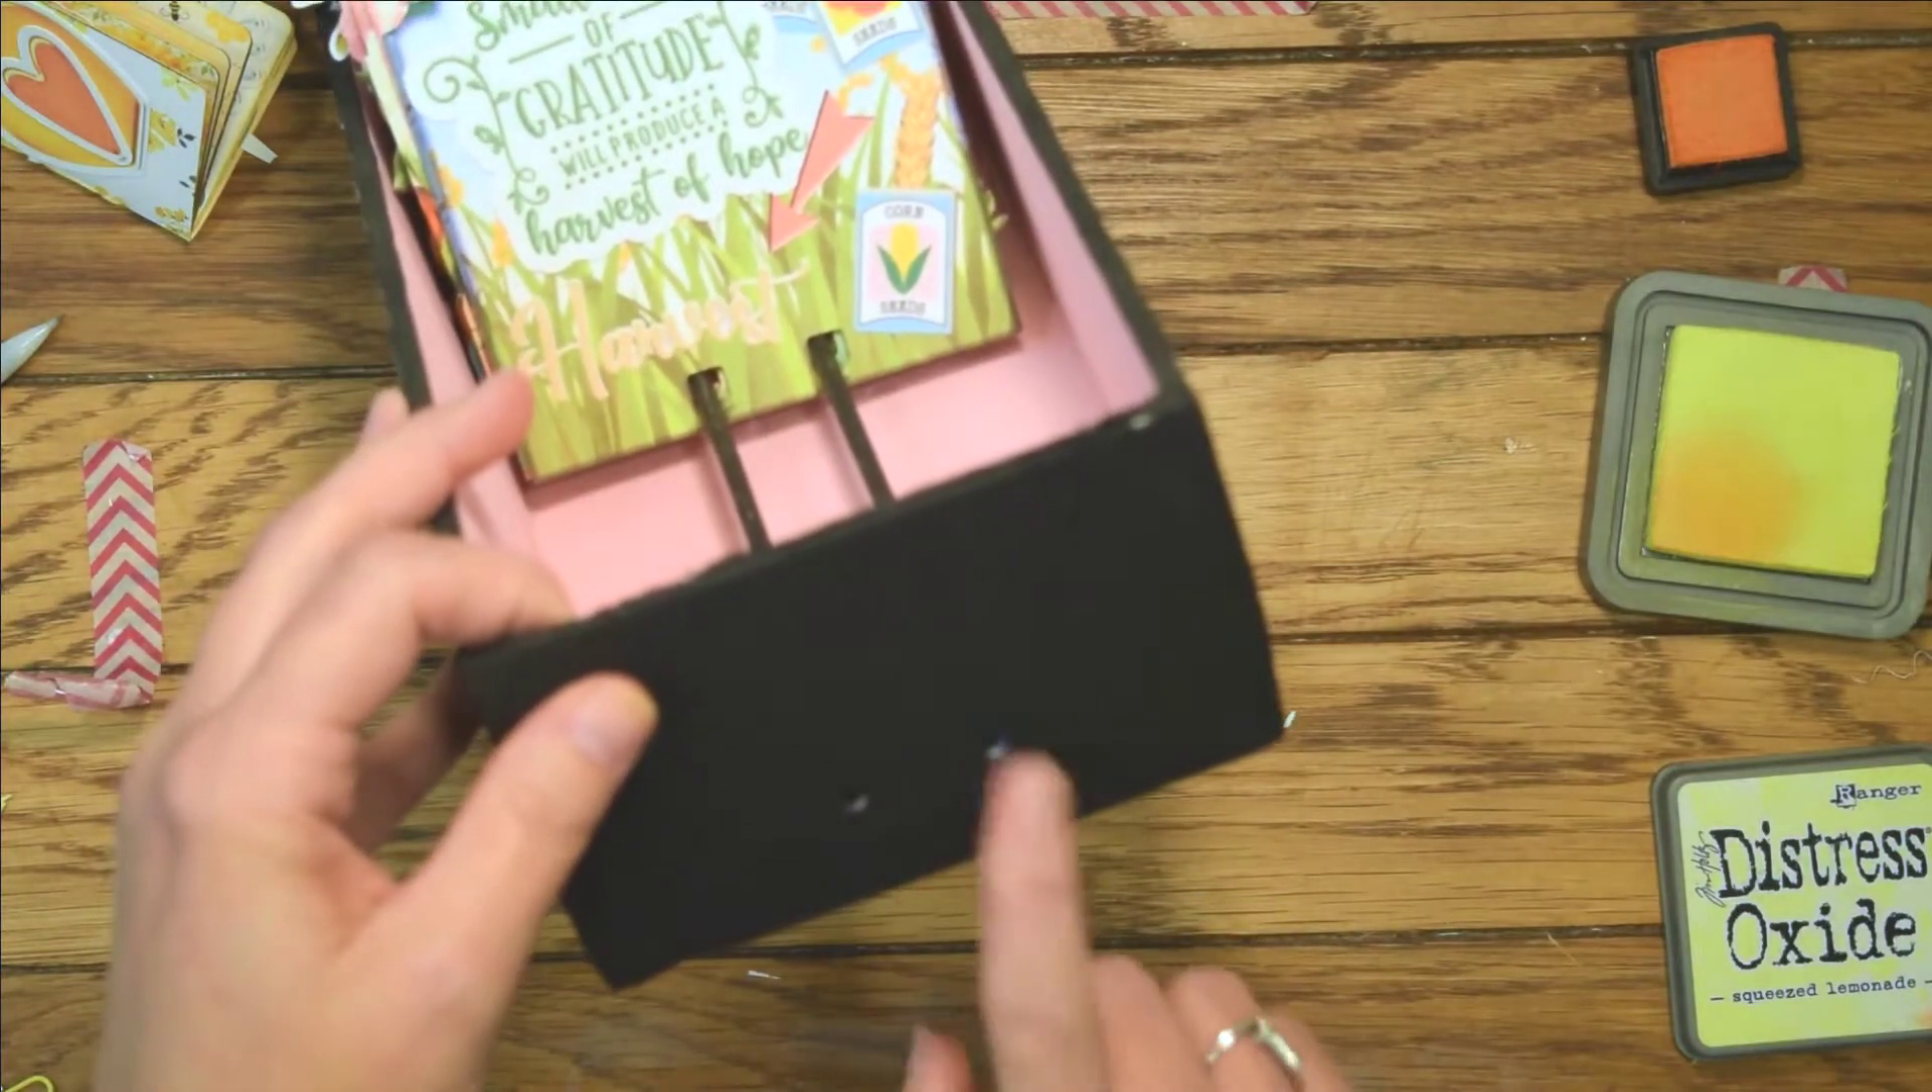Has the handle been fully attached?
No.